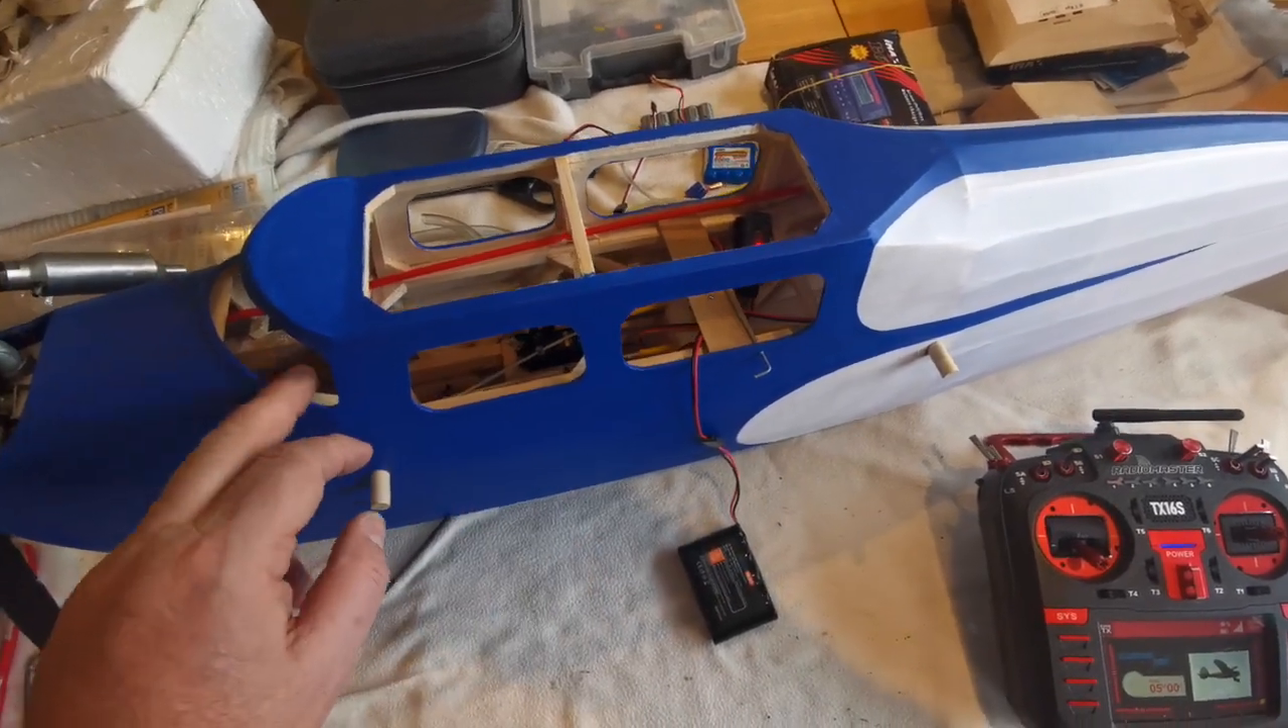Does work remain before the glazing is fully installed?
Yes.